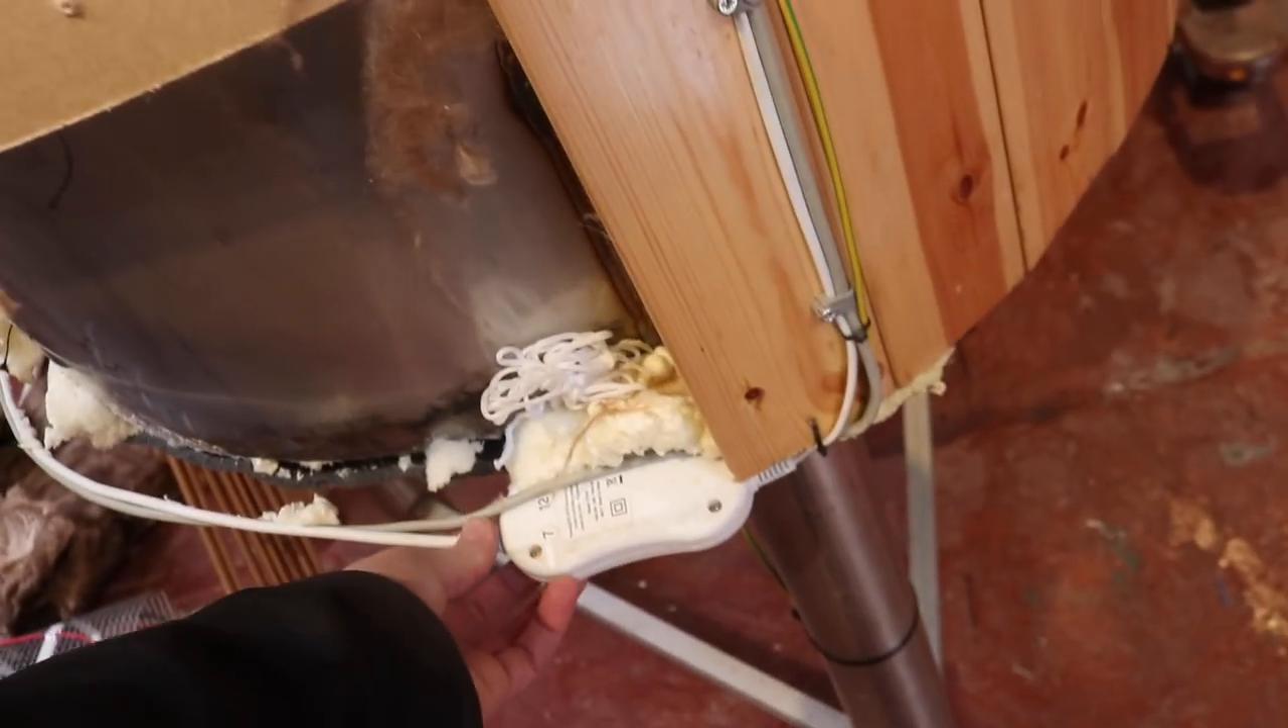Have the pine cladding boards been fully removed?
No.